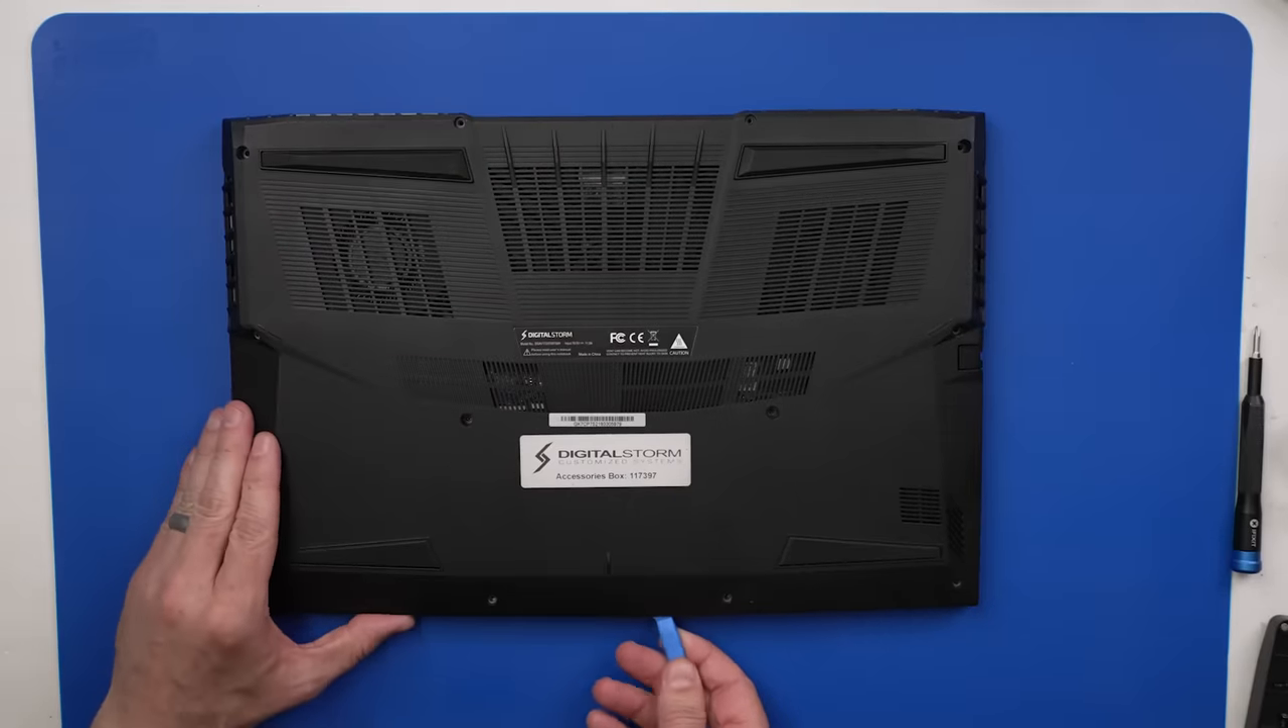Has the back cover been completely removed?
No.